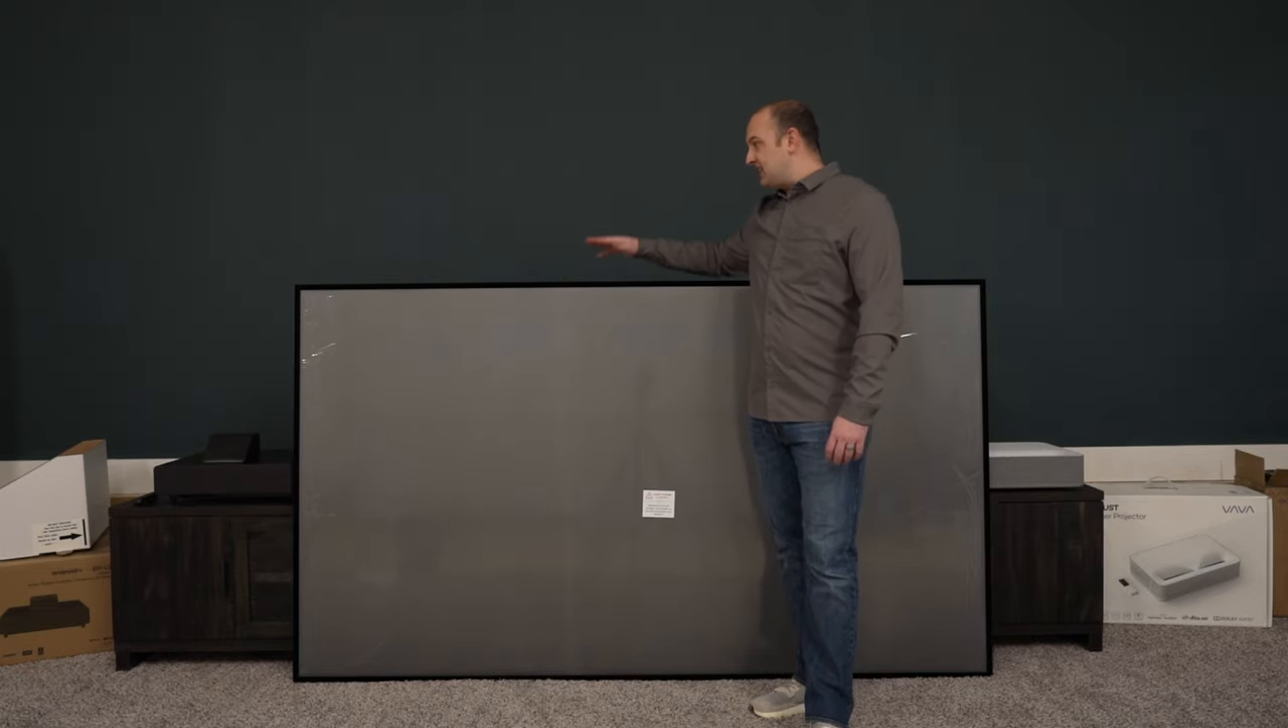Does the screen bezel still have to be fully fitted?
No.